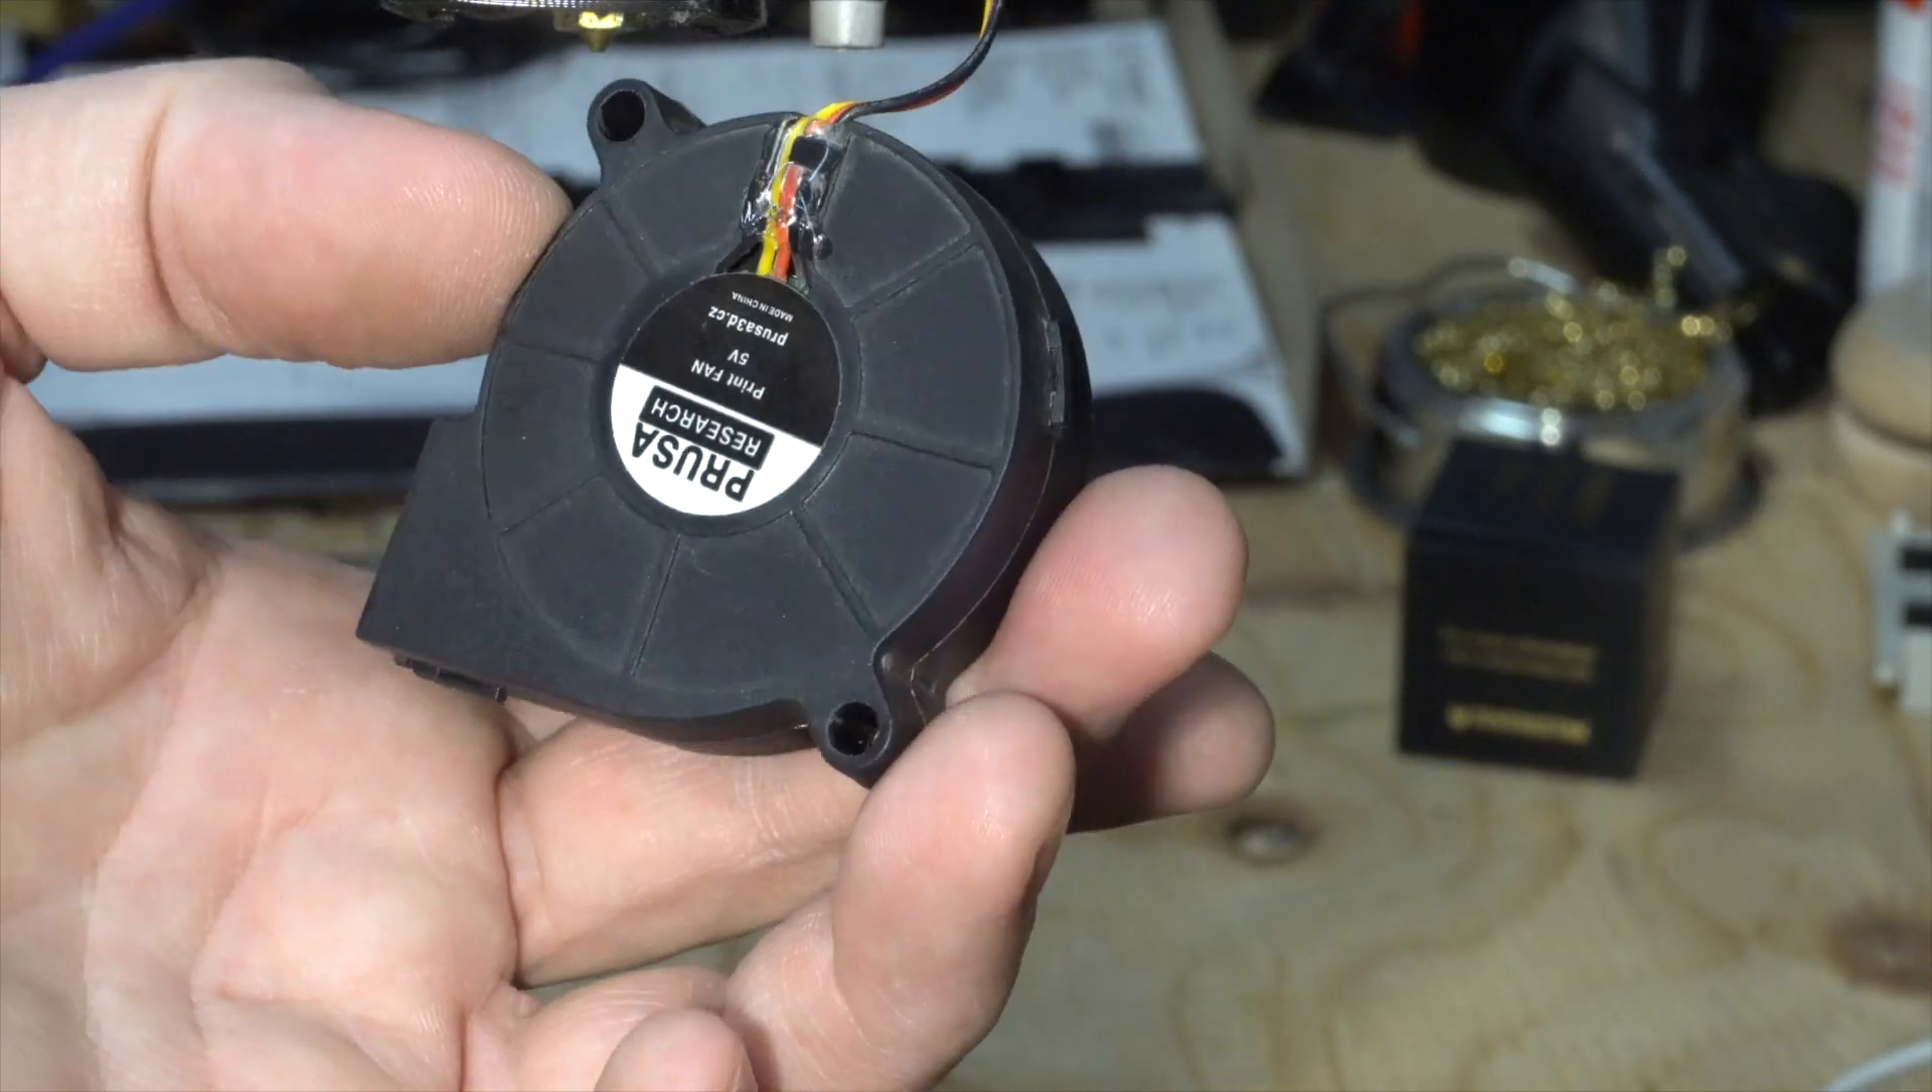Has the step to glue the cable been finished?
Yes.